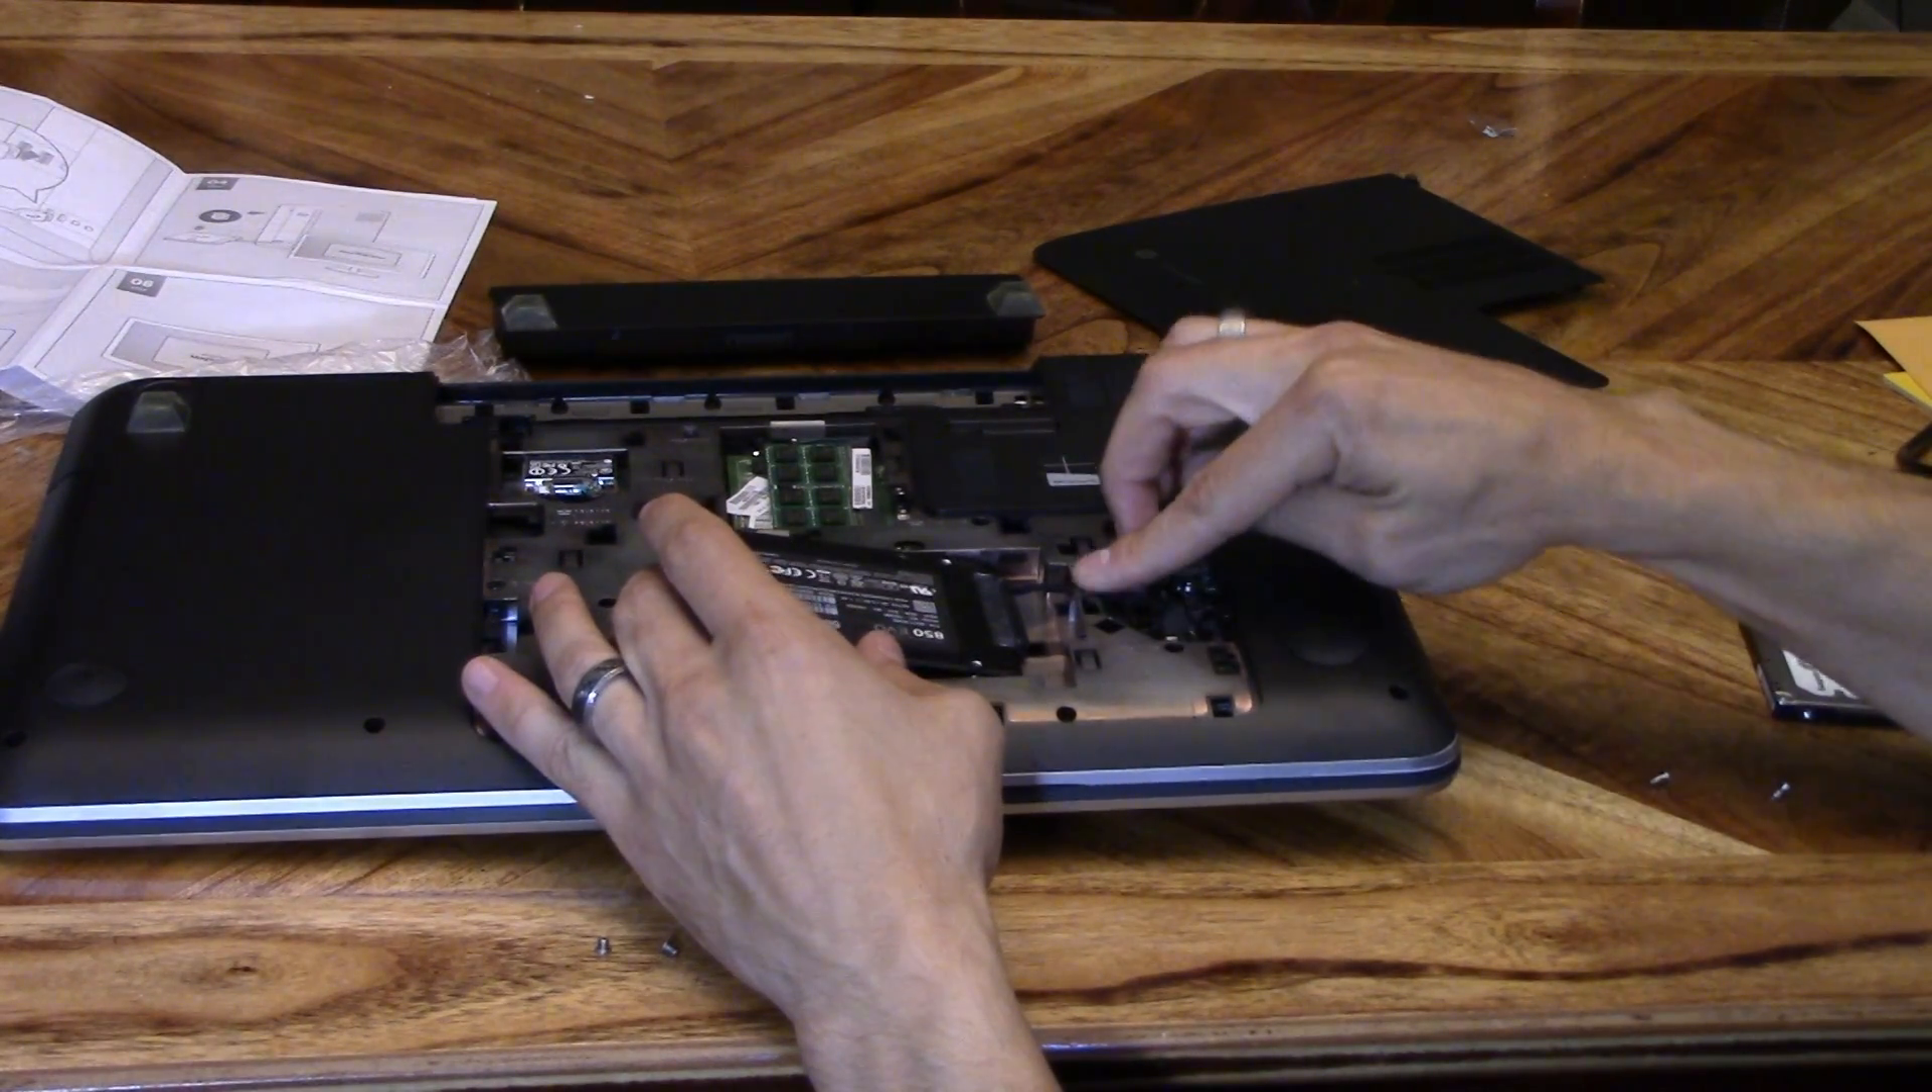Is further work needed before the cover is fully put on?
Yes.